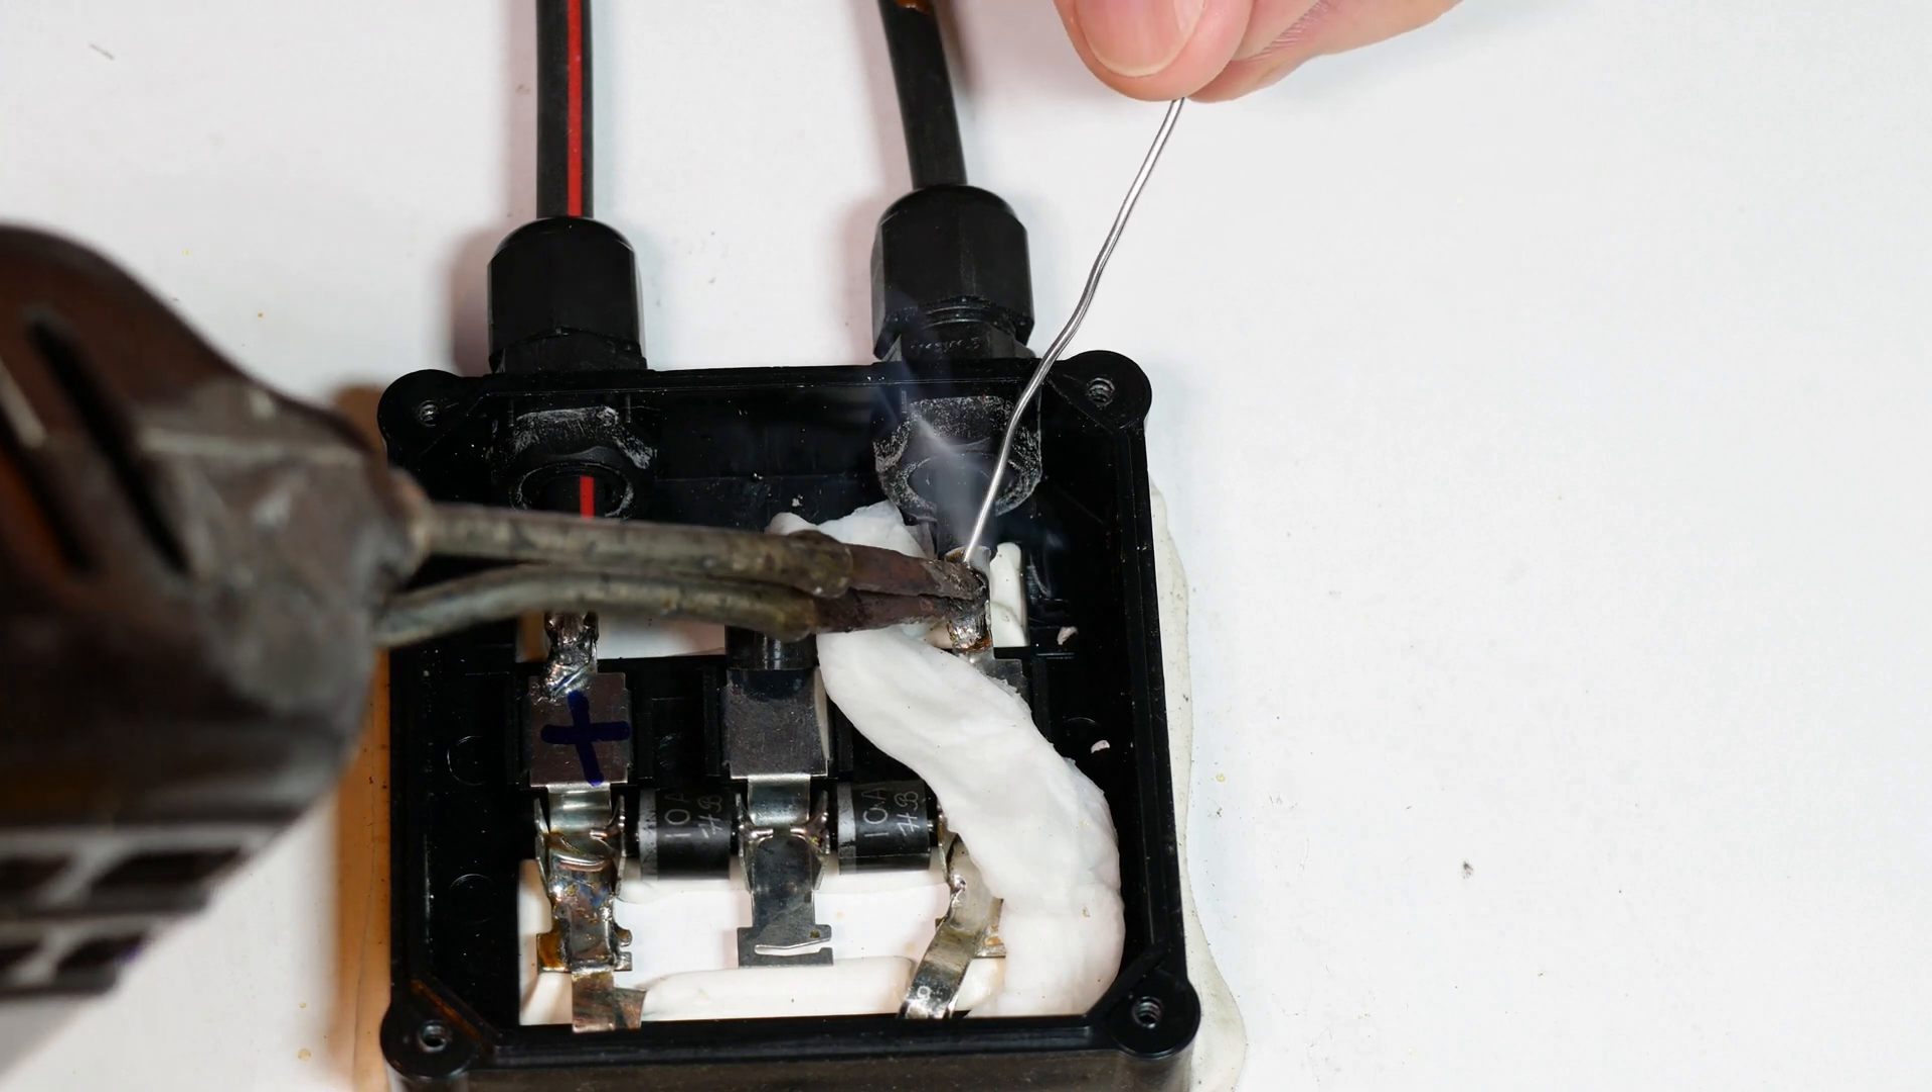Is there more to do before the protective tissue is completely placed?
No.